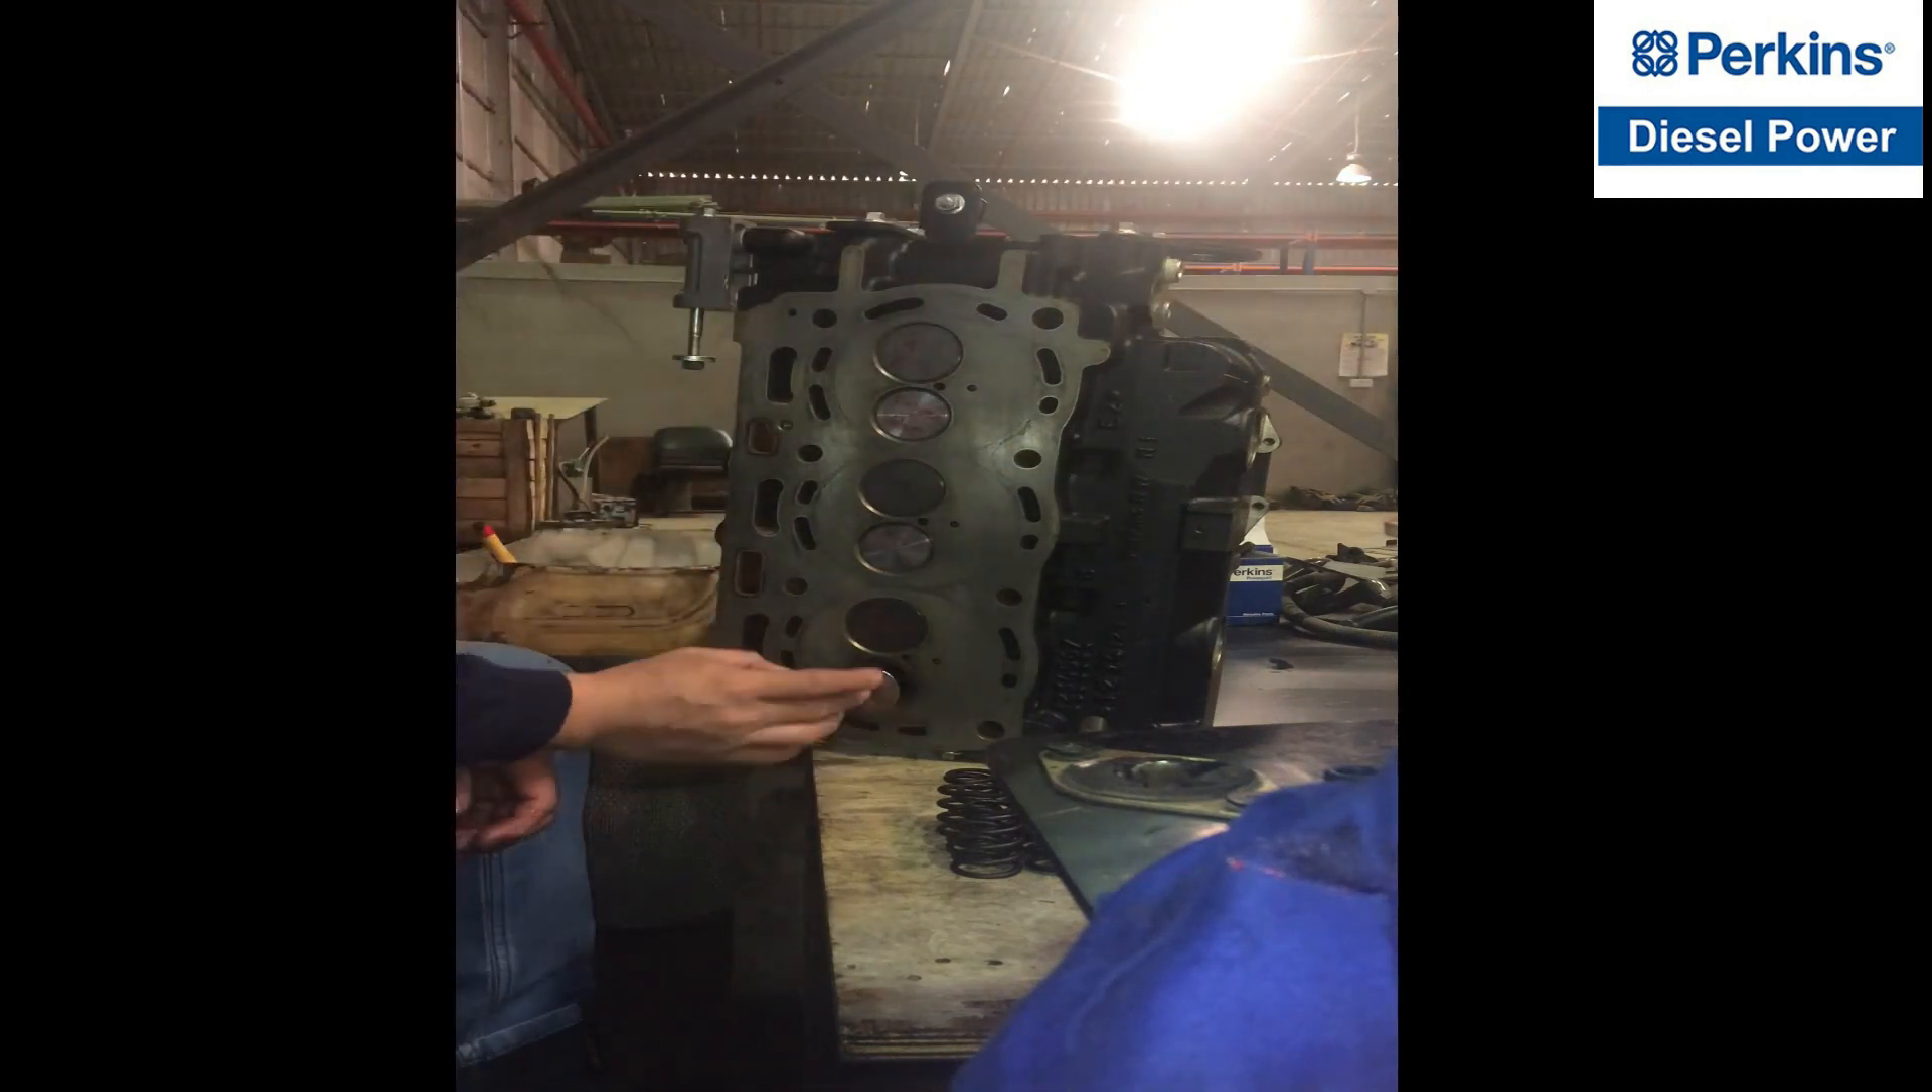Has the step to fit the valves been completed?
No.